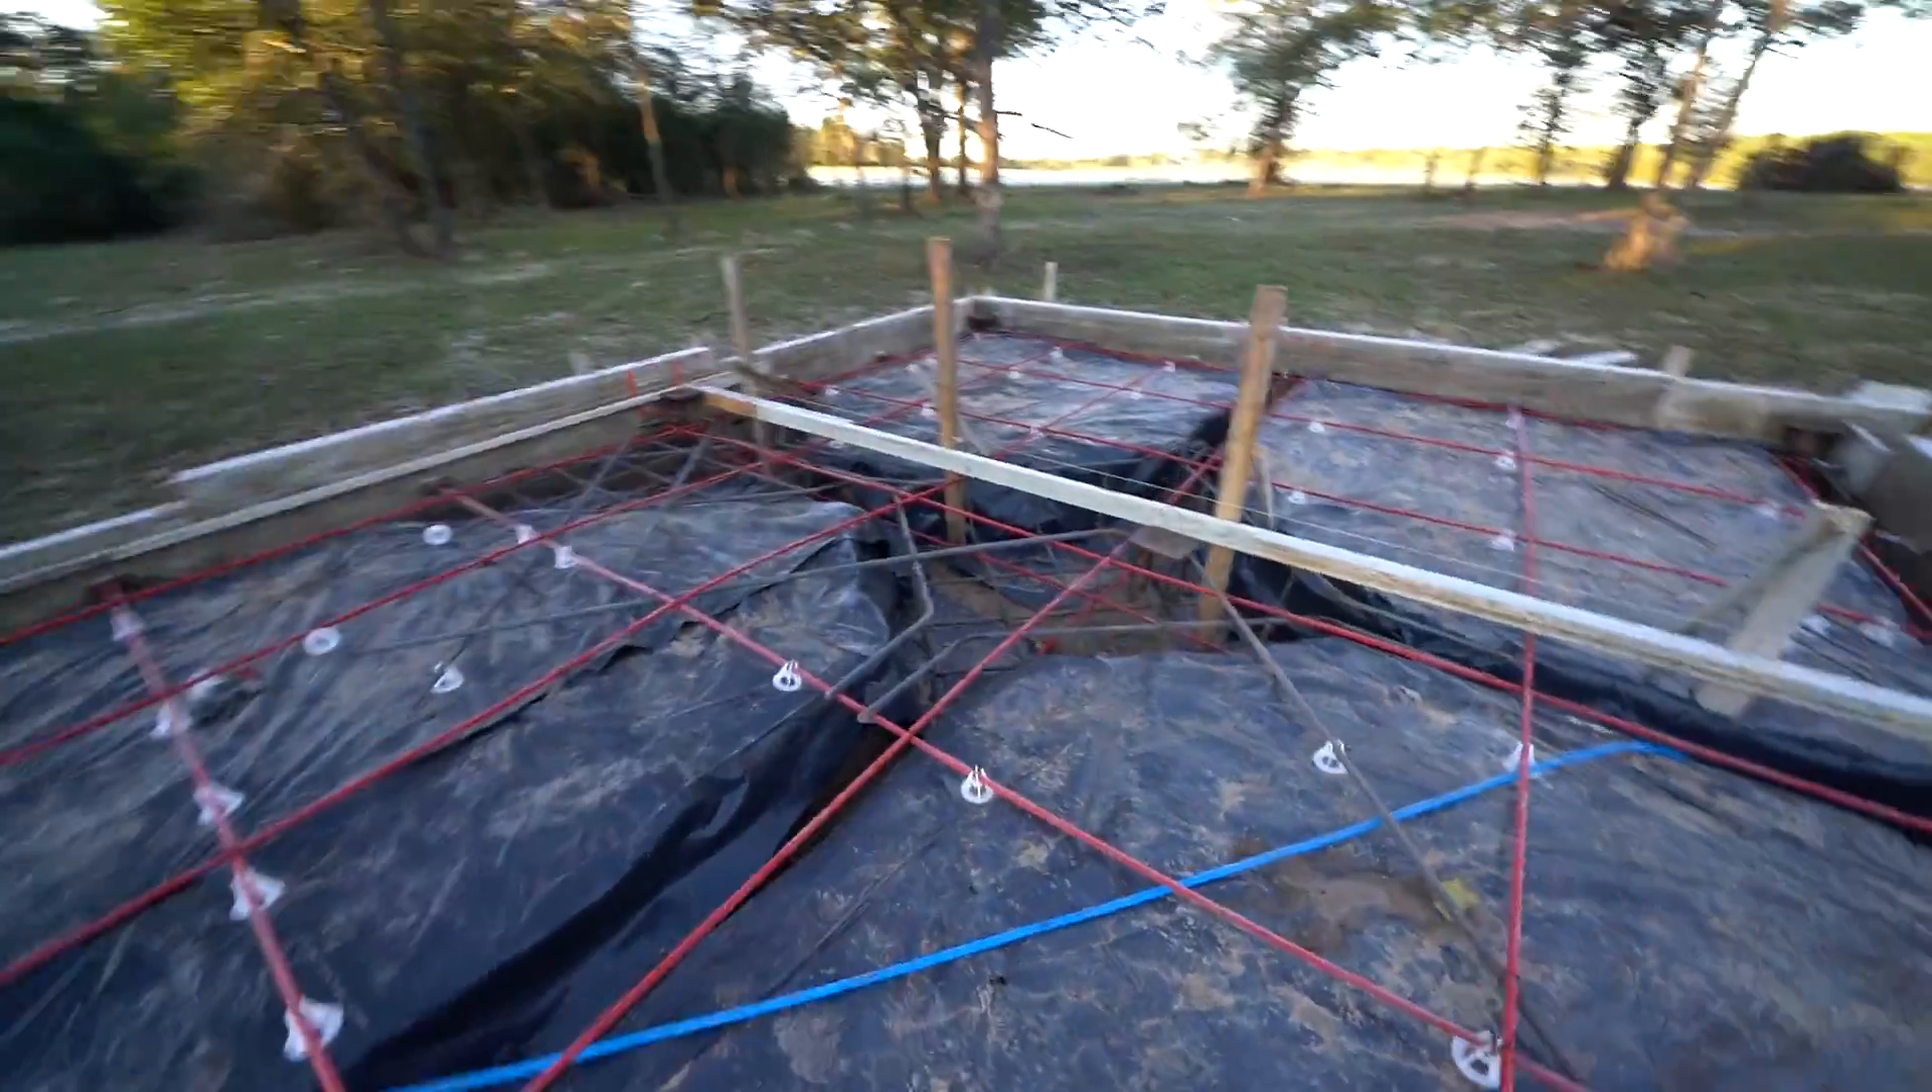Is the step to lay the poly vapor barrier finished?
Yes.